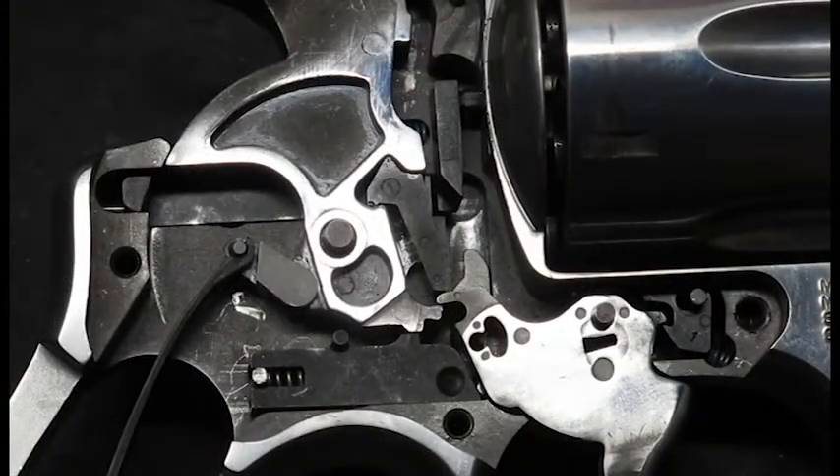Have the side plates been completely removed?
Yes.